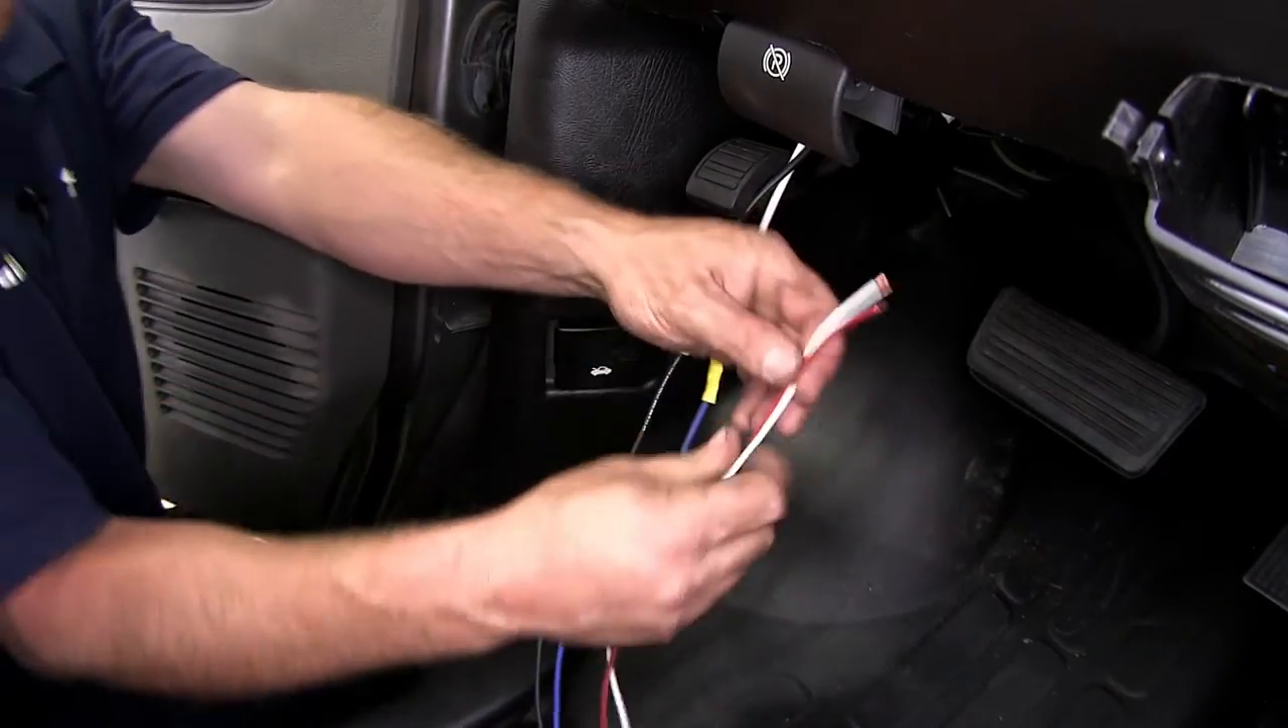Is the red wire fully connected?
No.